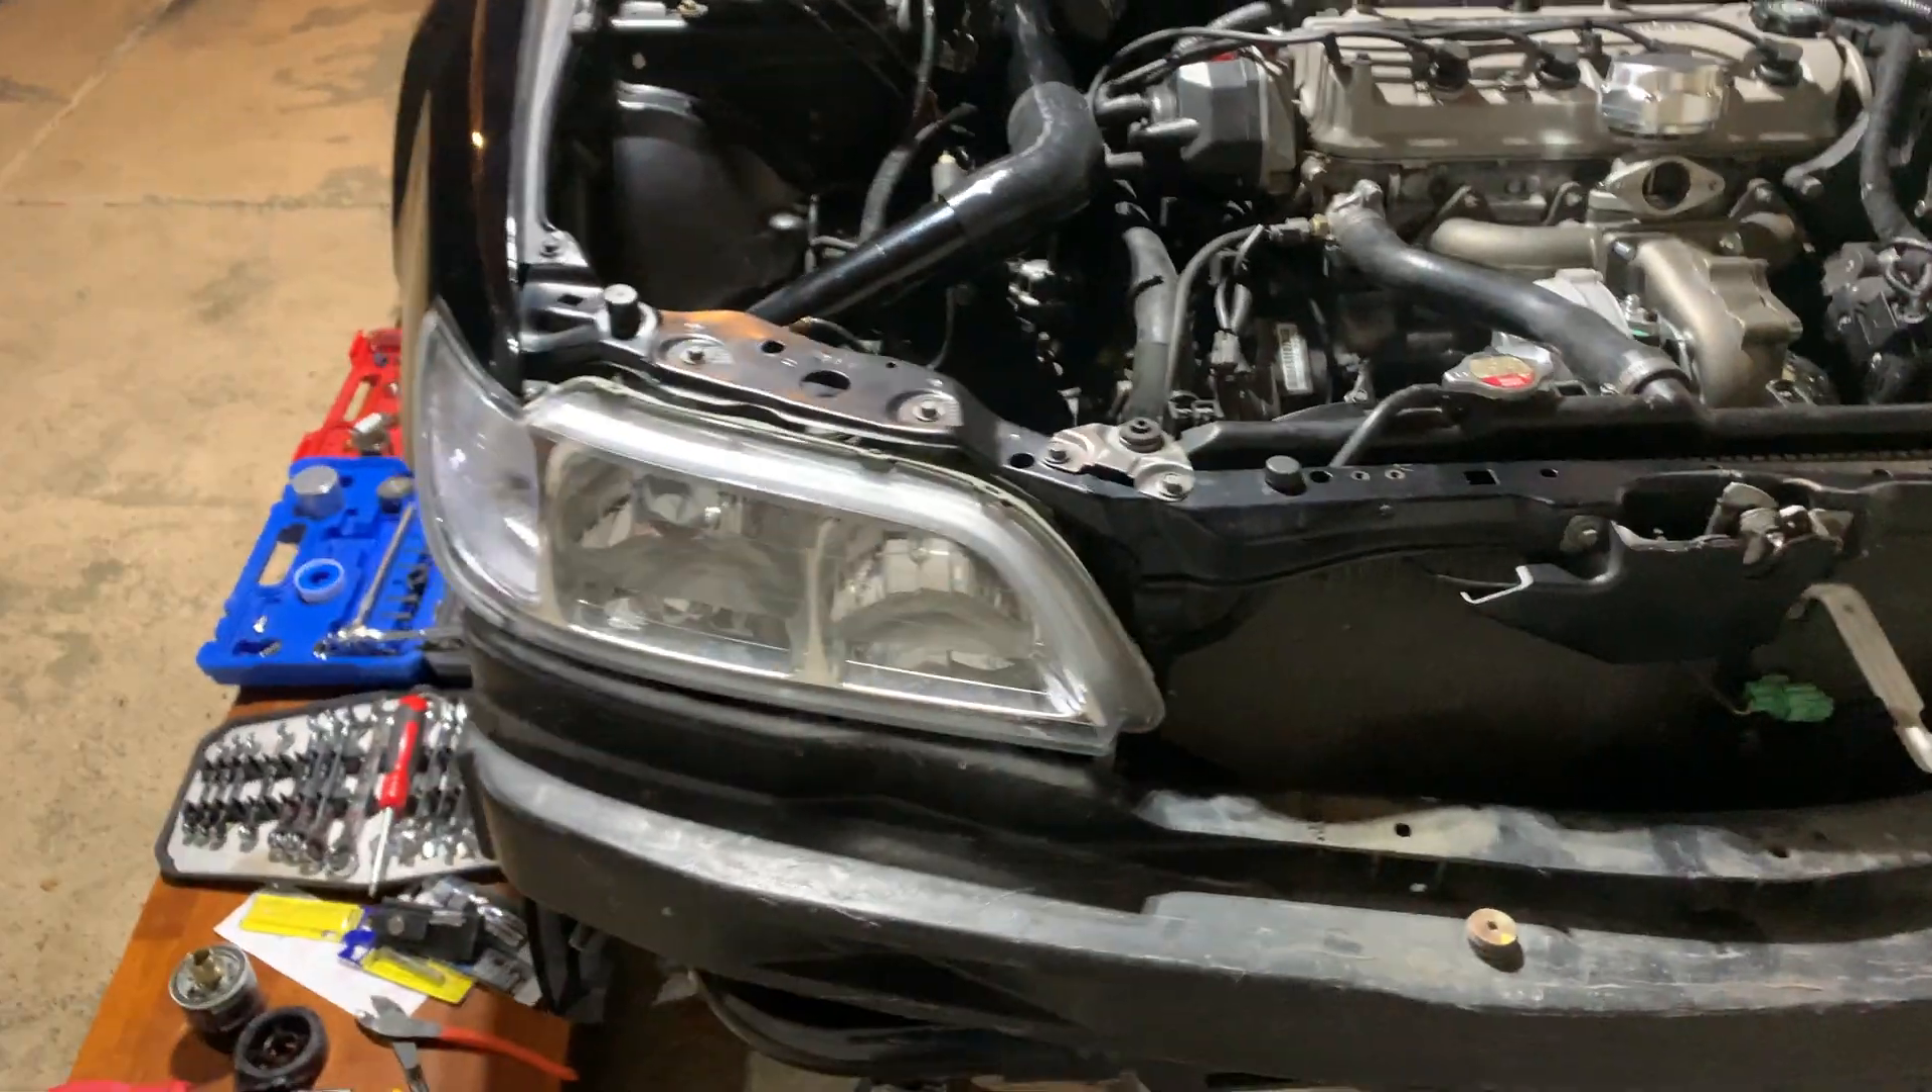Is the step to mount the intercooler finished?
No.